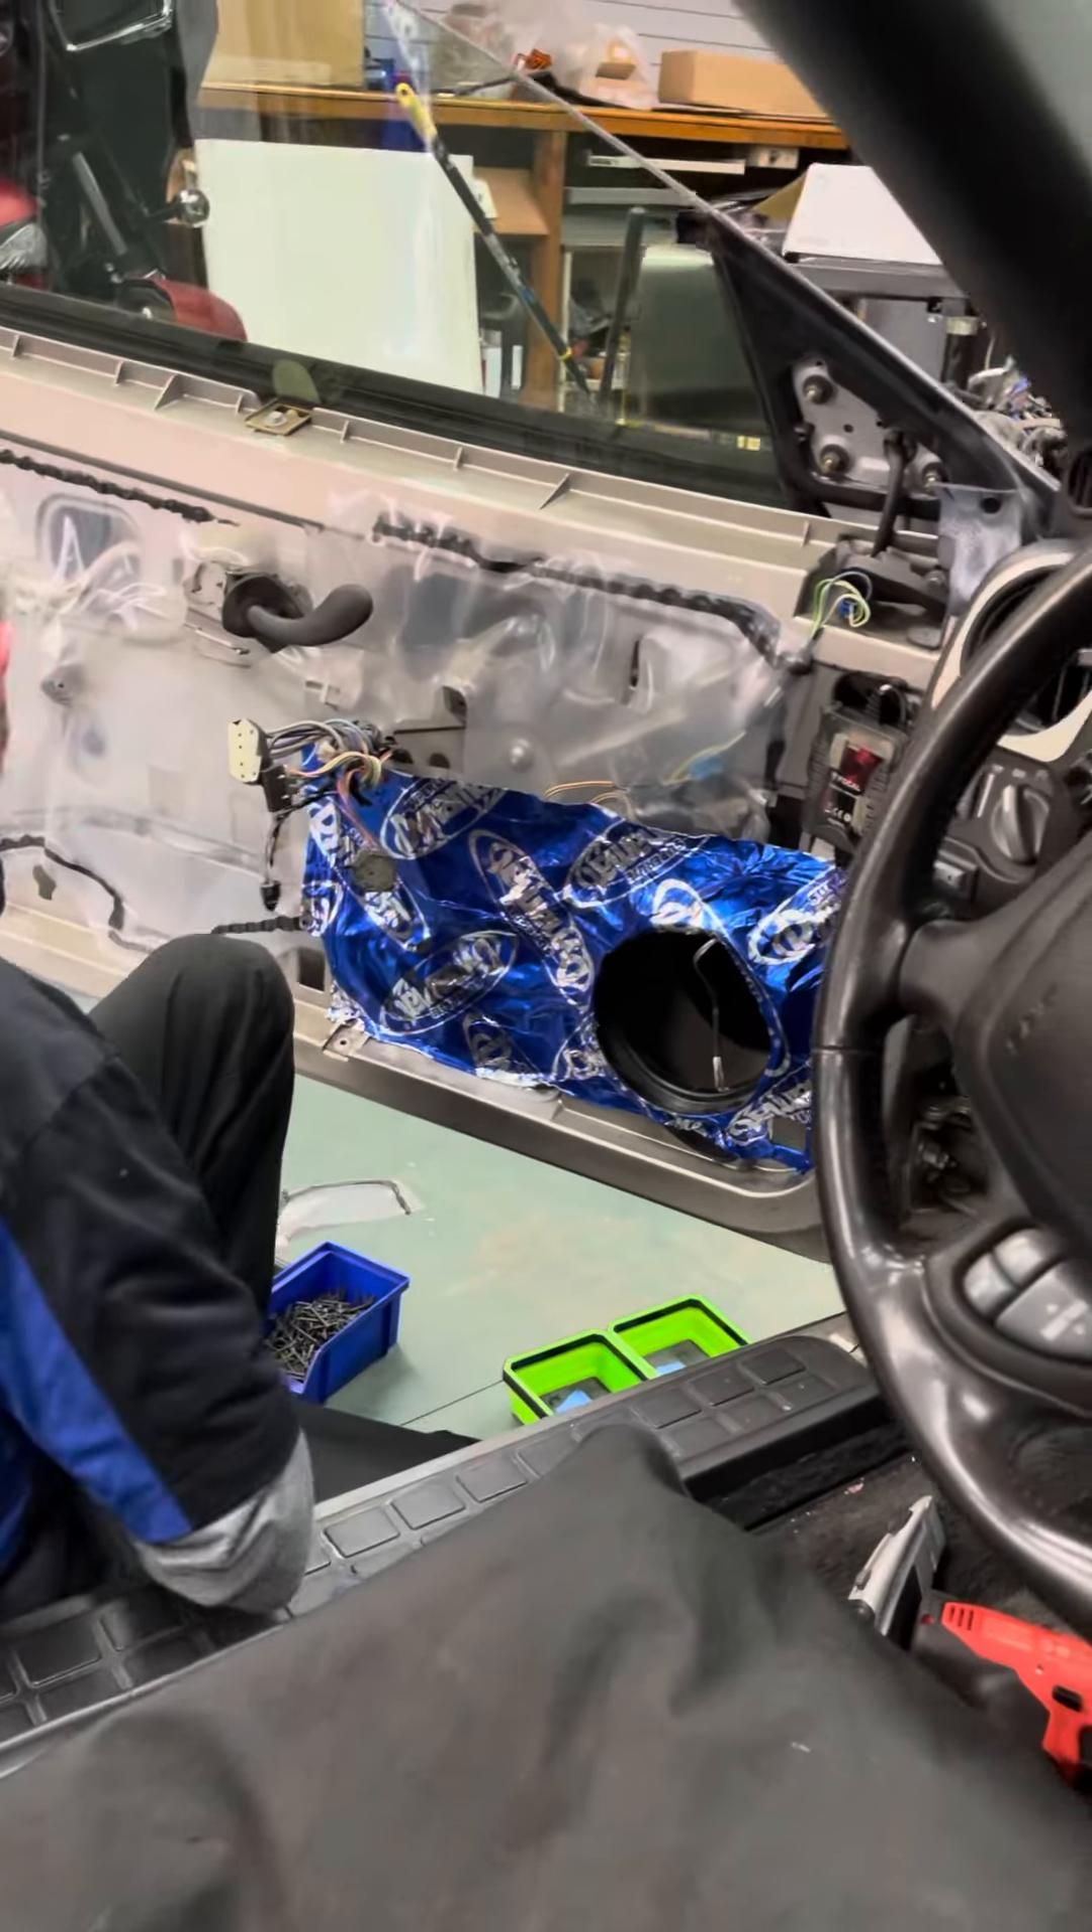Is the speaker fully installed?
No.